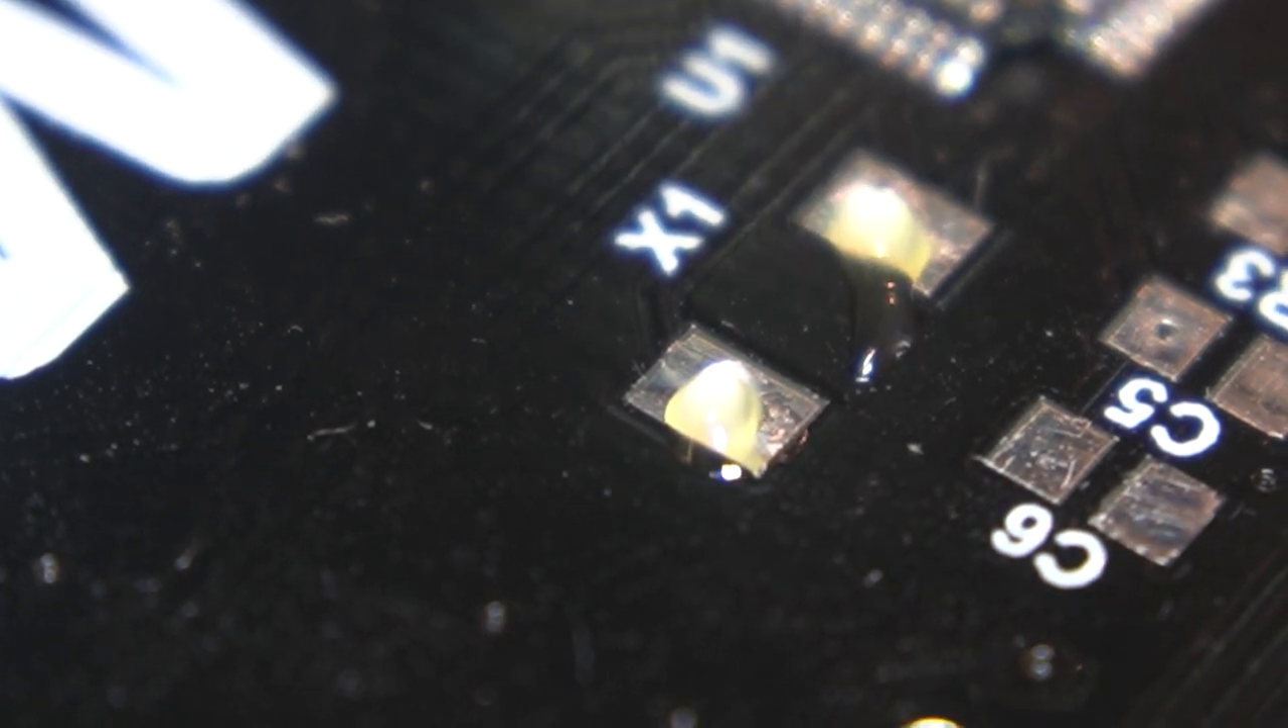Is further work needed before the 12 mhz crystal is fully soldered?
Yes.